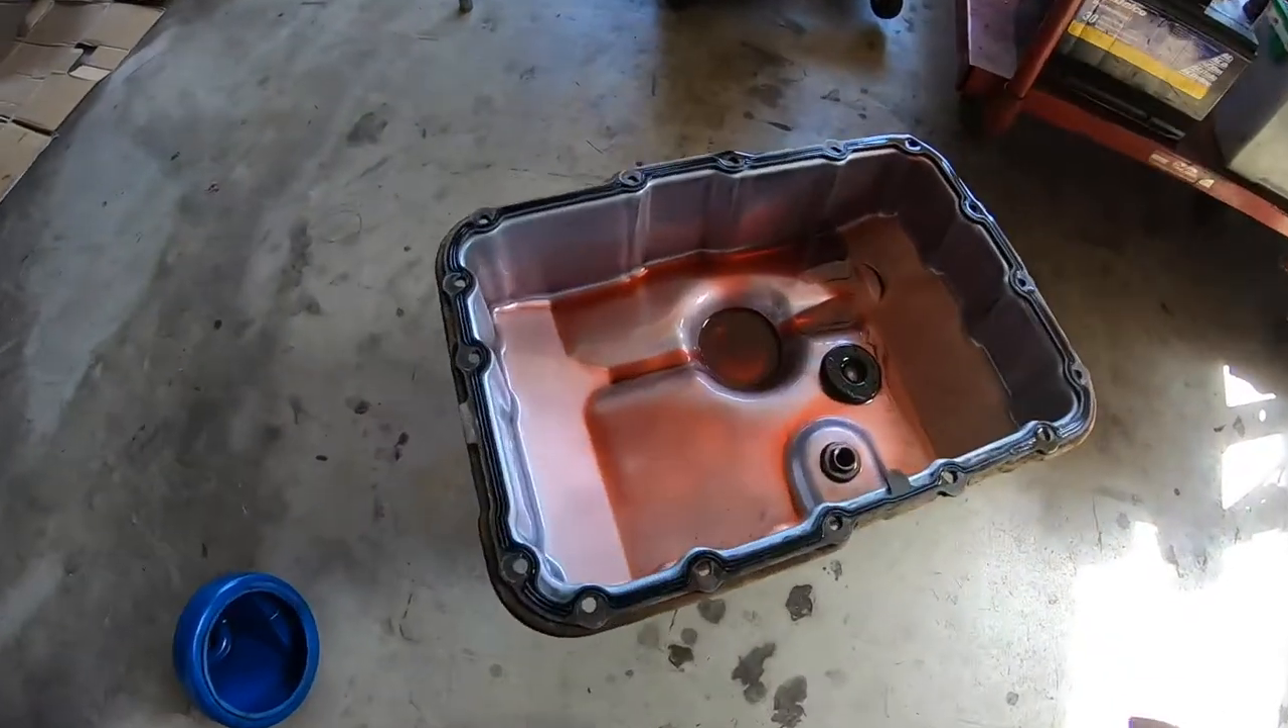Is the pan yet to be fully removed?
No.